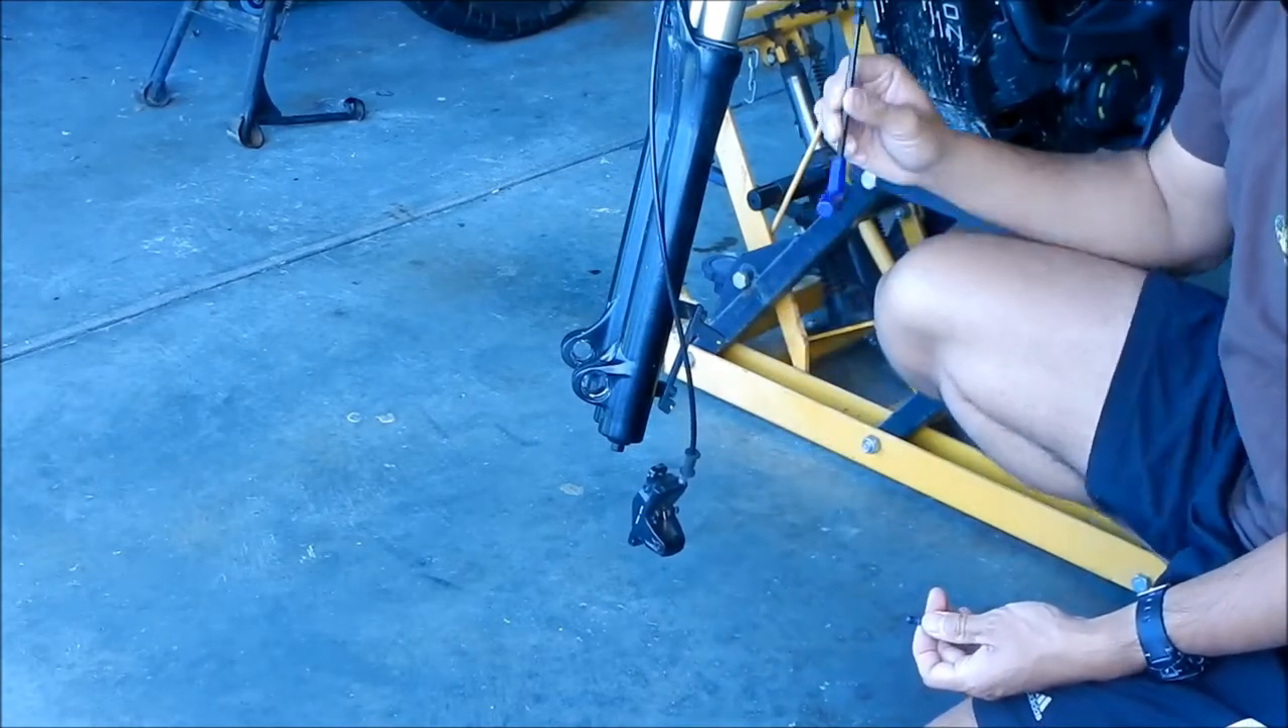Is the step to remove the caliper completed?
Yes.